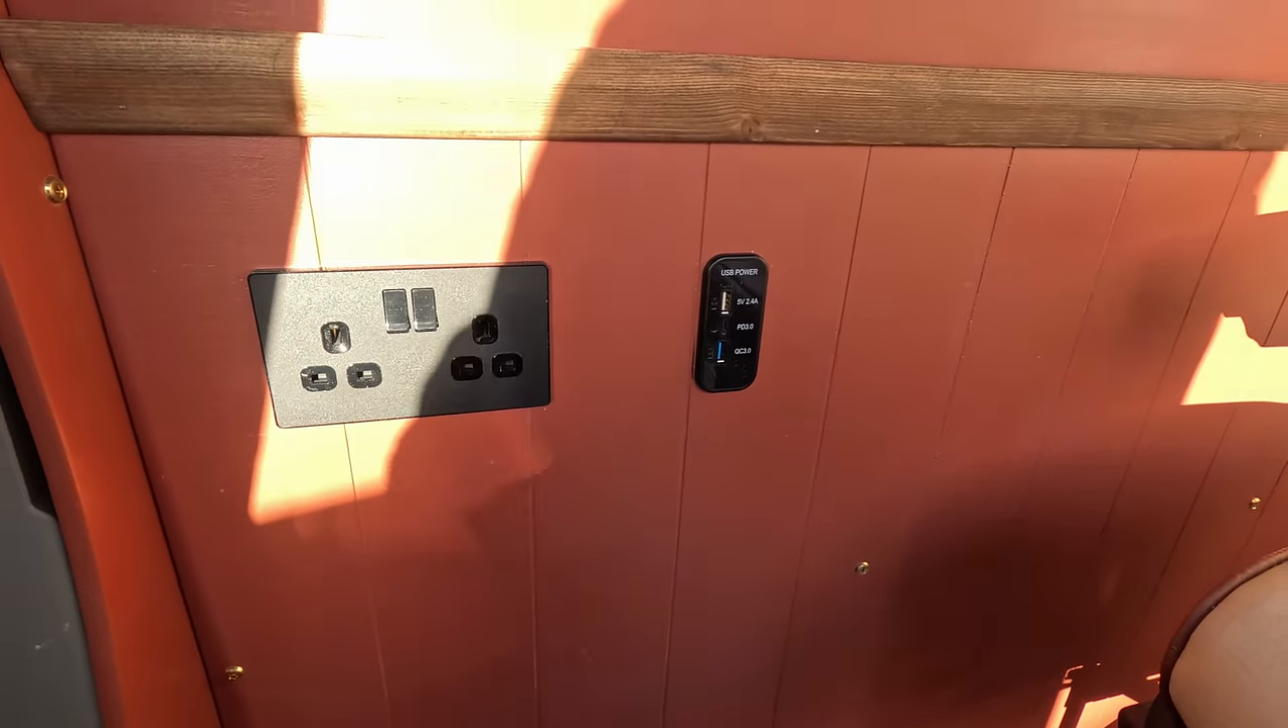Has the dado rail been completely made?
Yes.